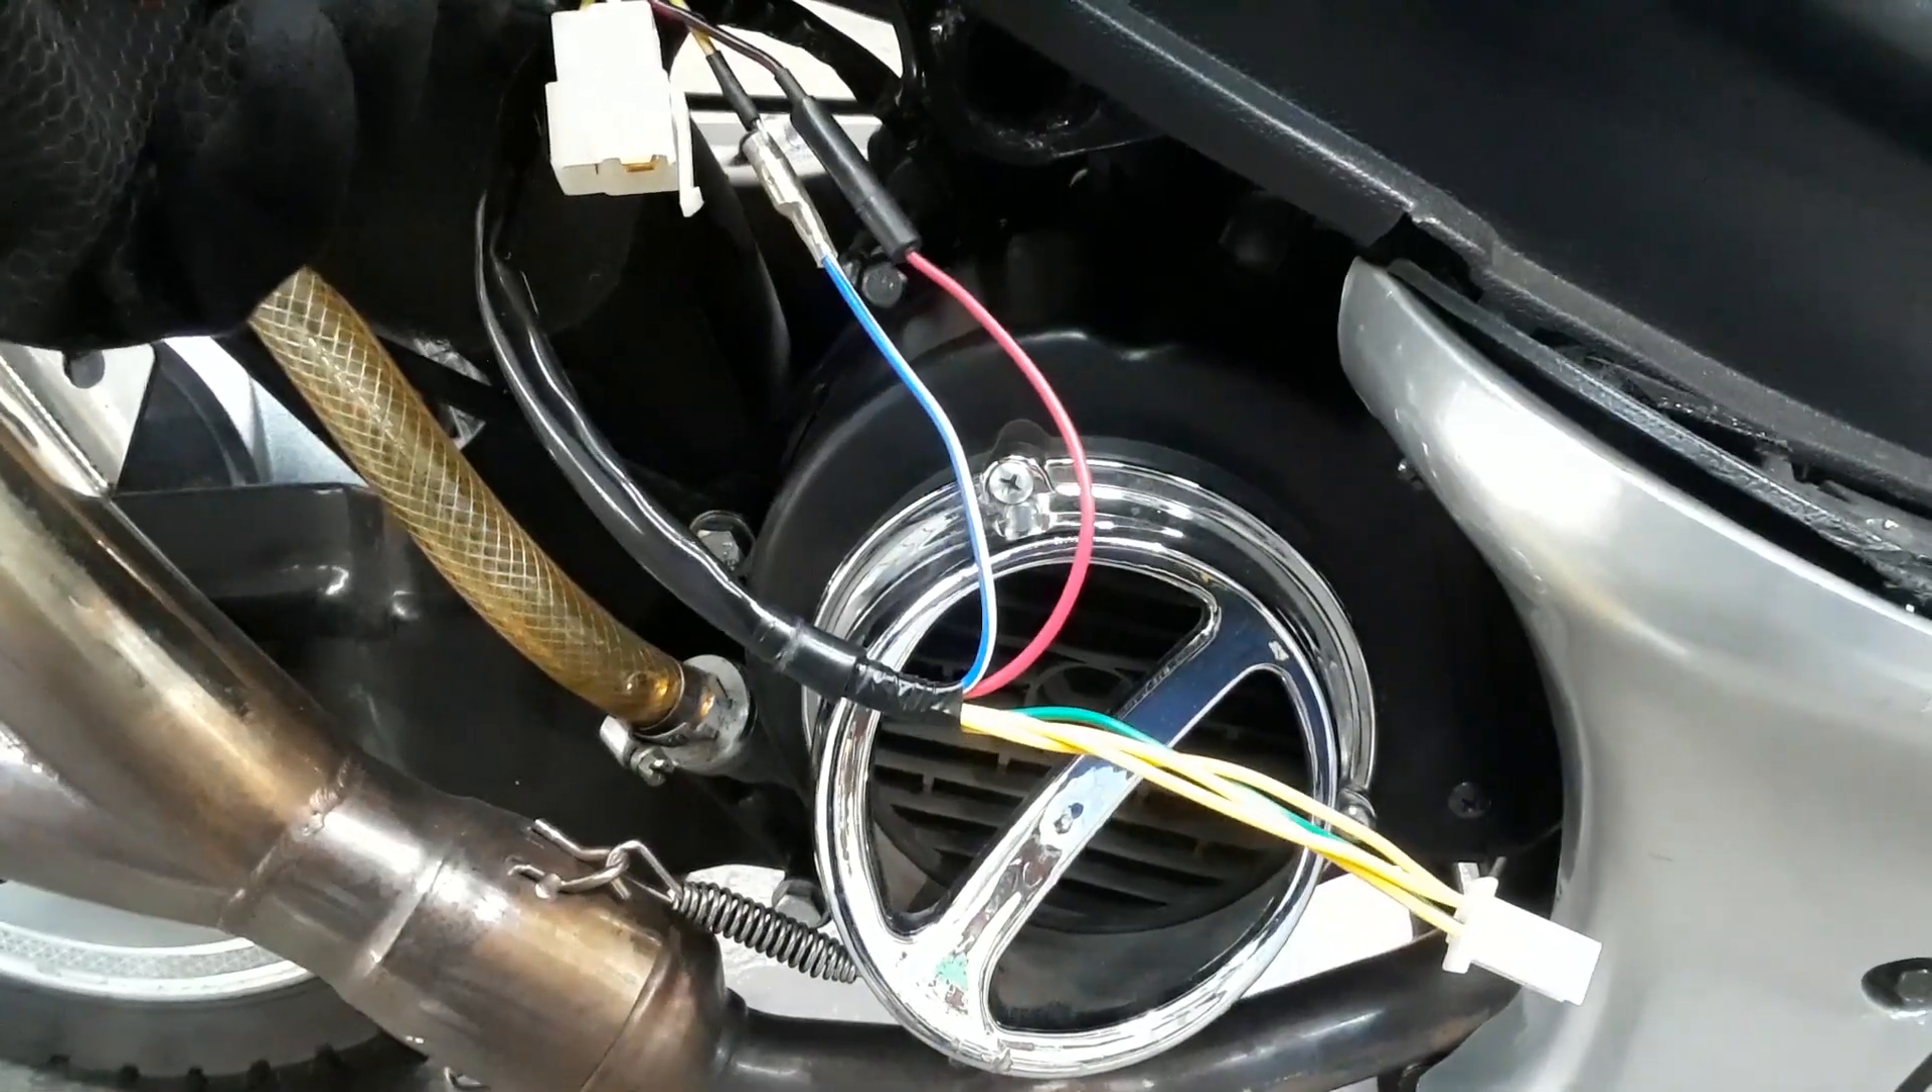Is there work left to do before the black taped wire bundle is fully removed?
Yes.